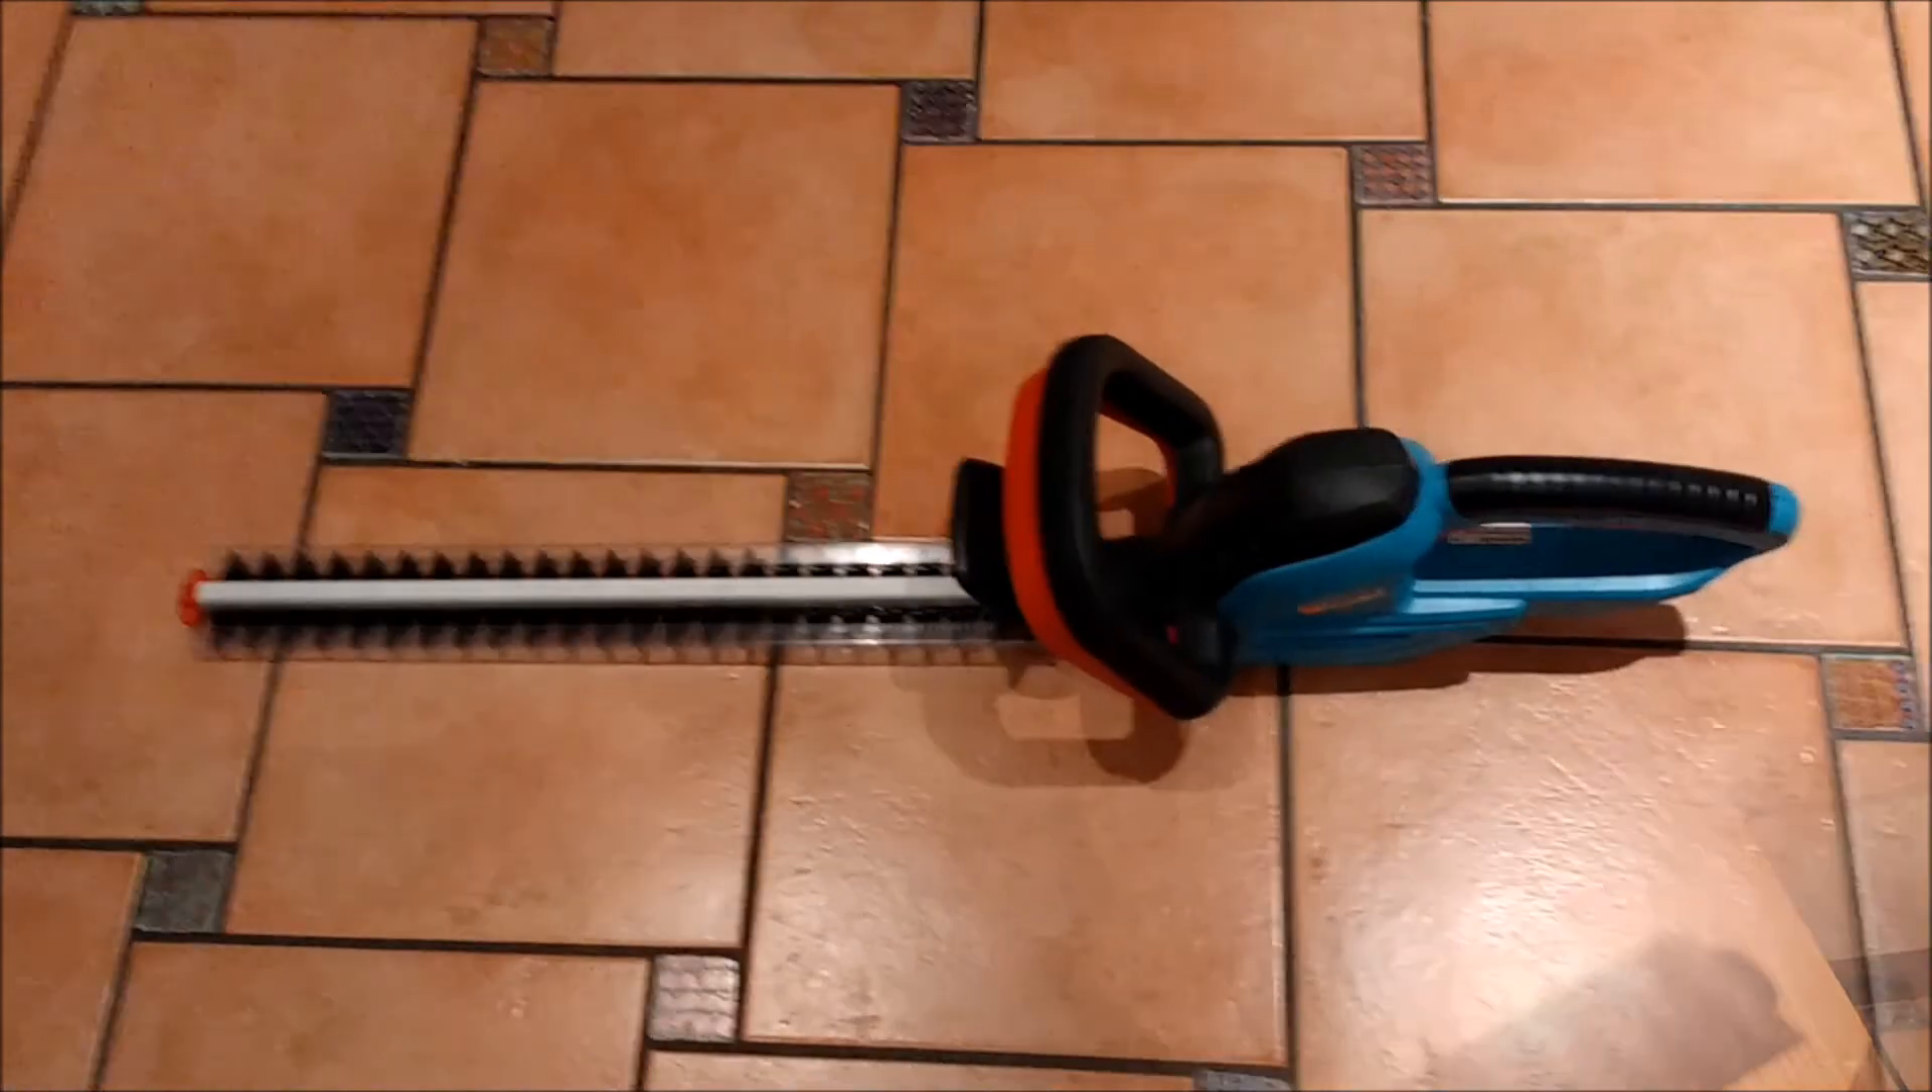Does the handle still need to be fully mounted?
No.